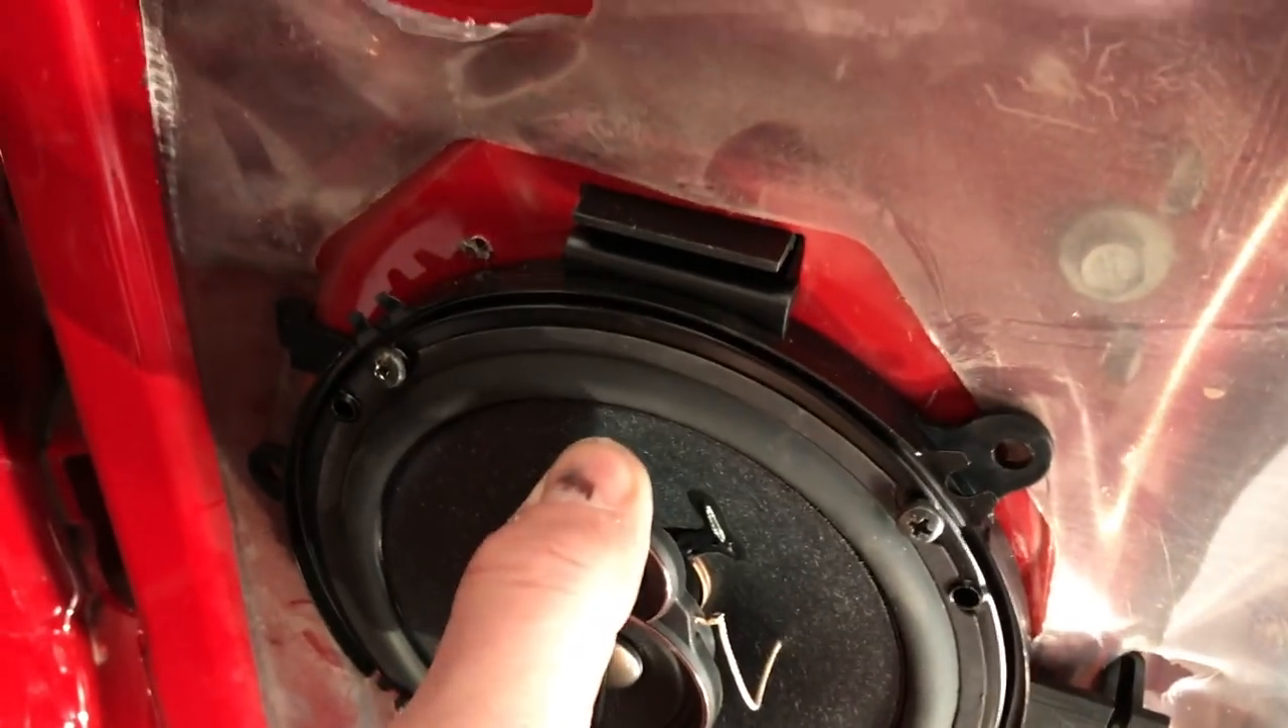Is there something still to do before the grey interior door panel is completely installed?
Yes.